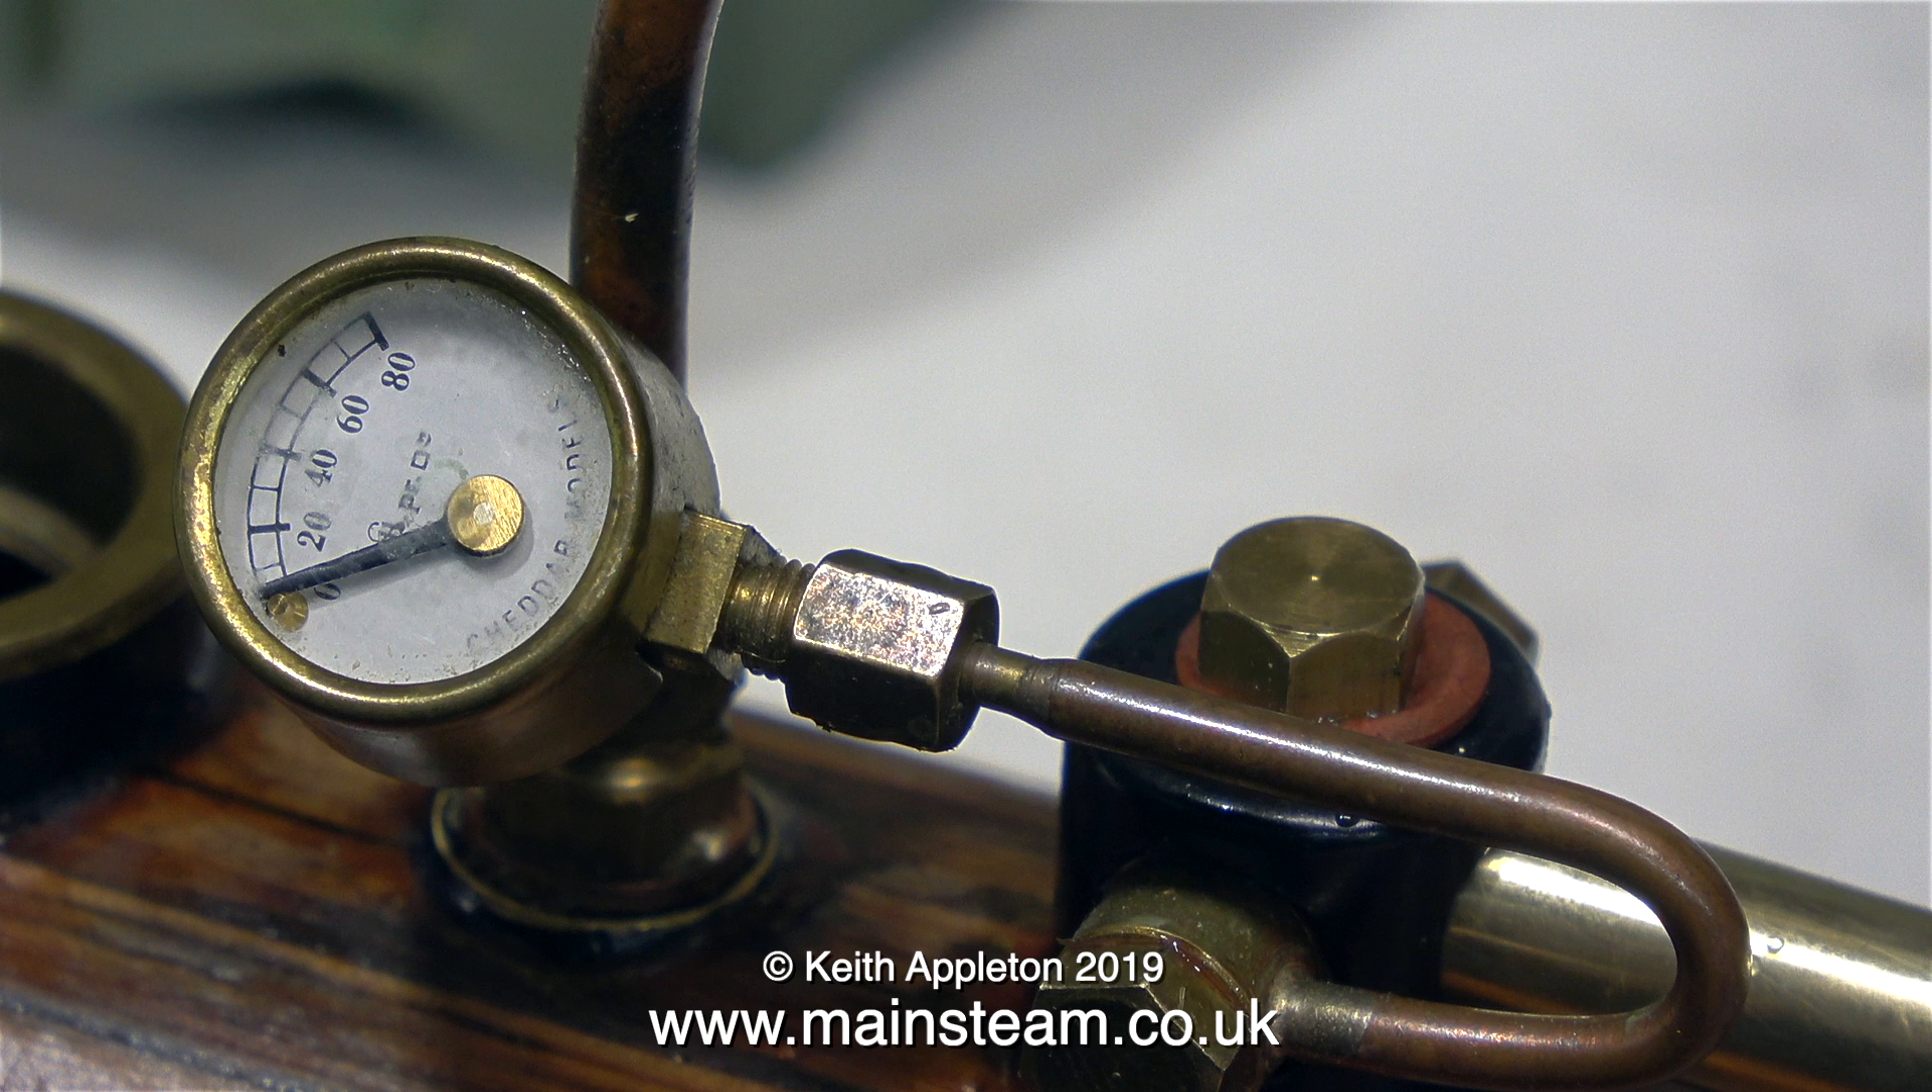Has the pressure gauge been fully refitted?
Yes.